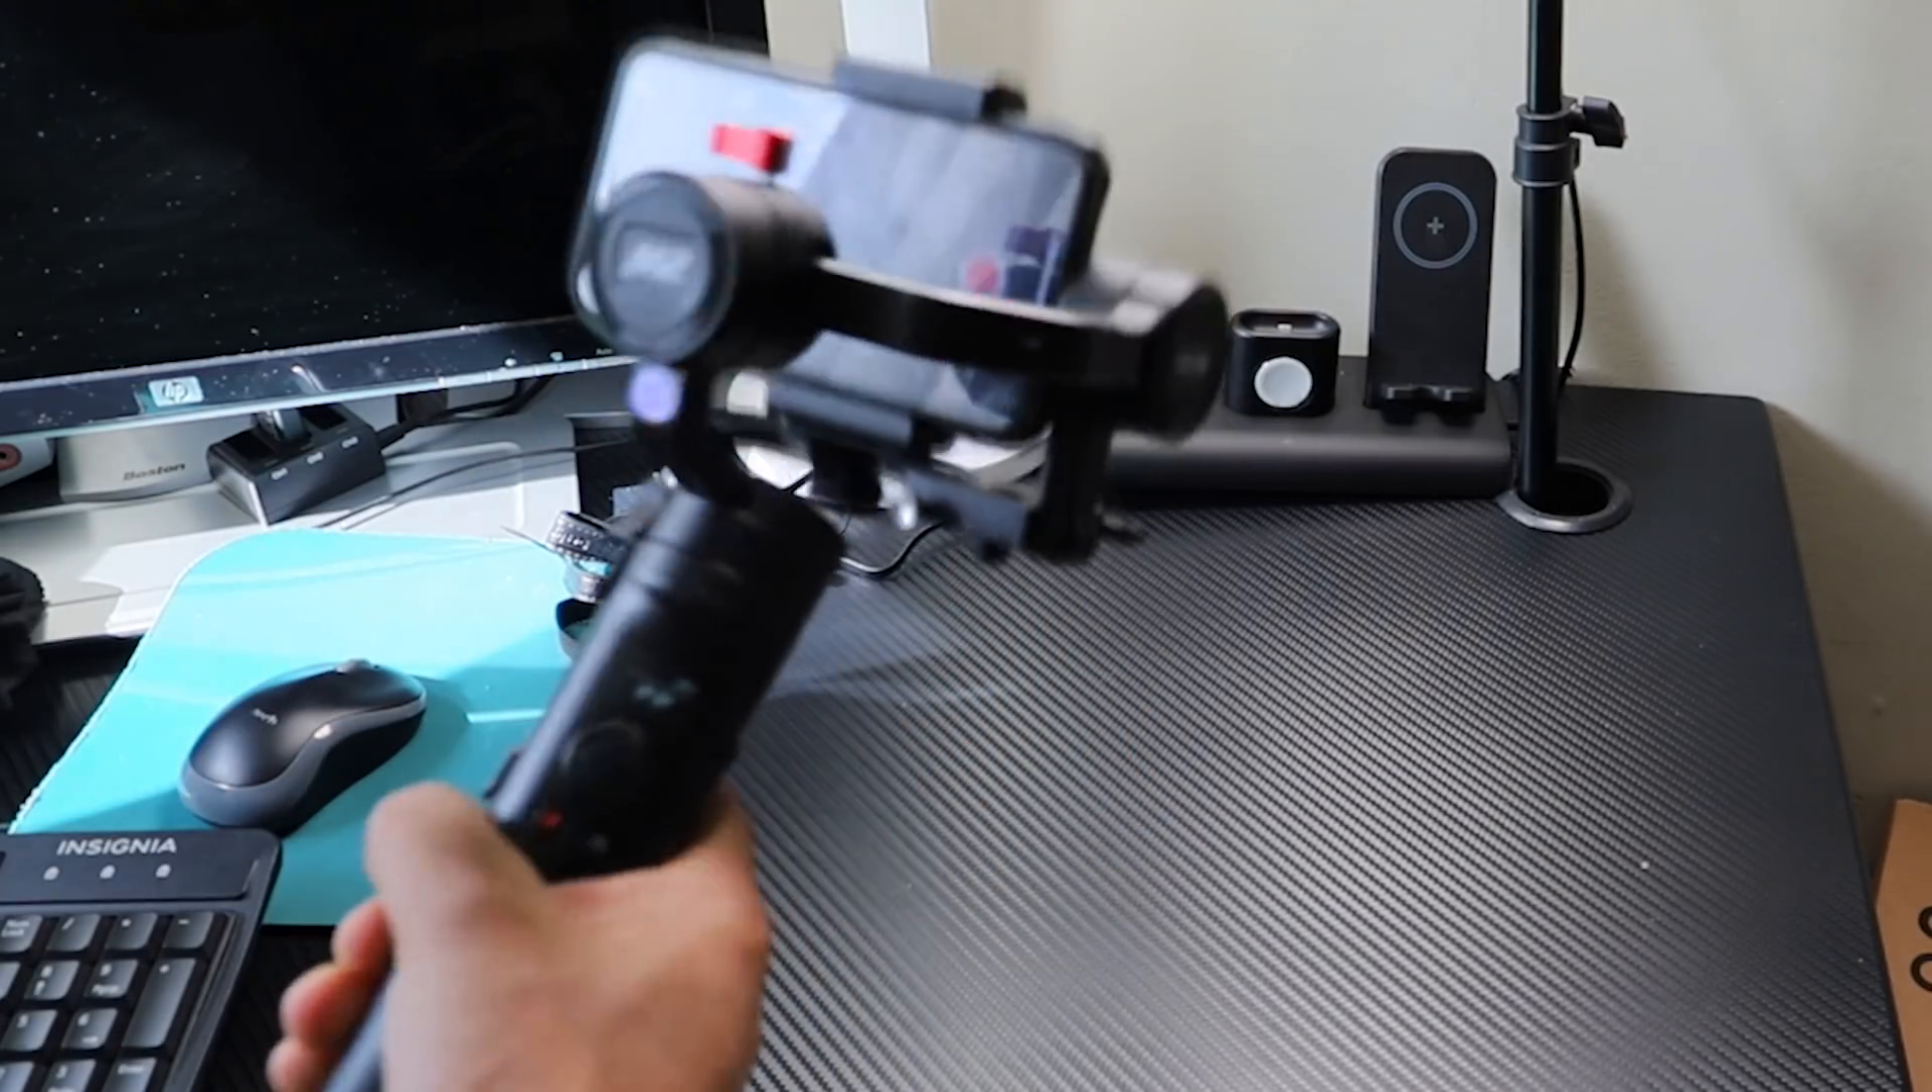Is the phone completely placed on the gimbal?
Yes.